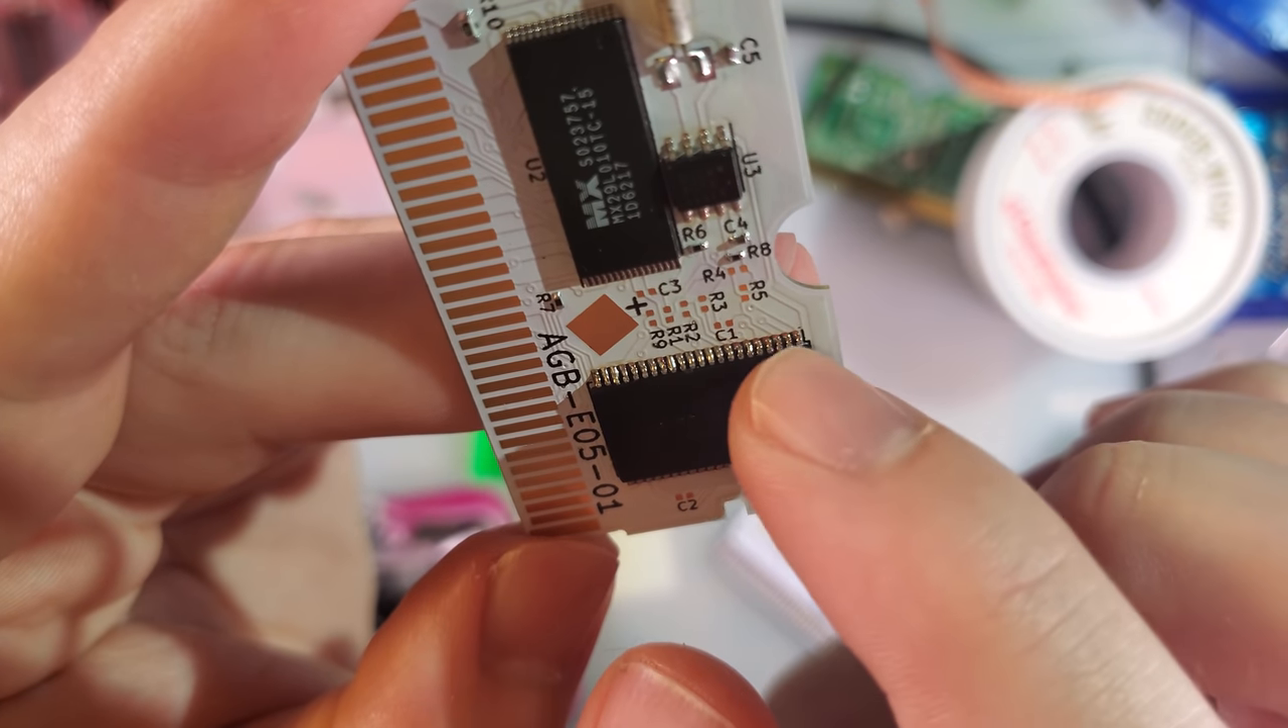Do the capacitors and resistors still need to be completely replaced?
Yes.